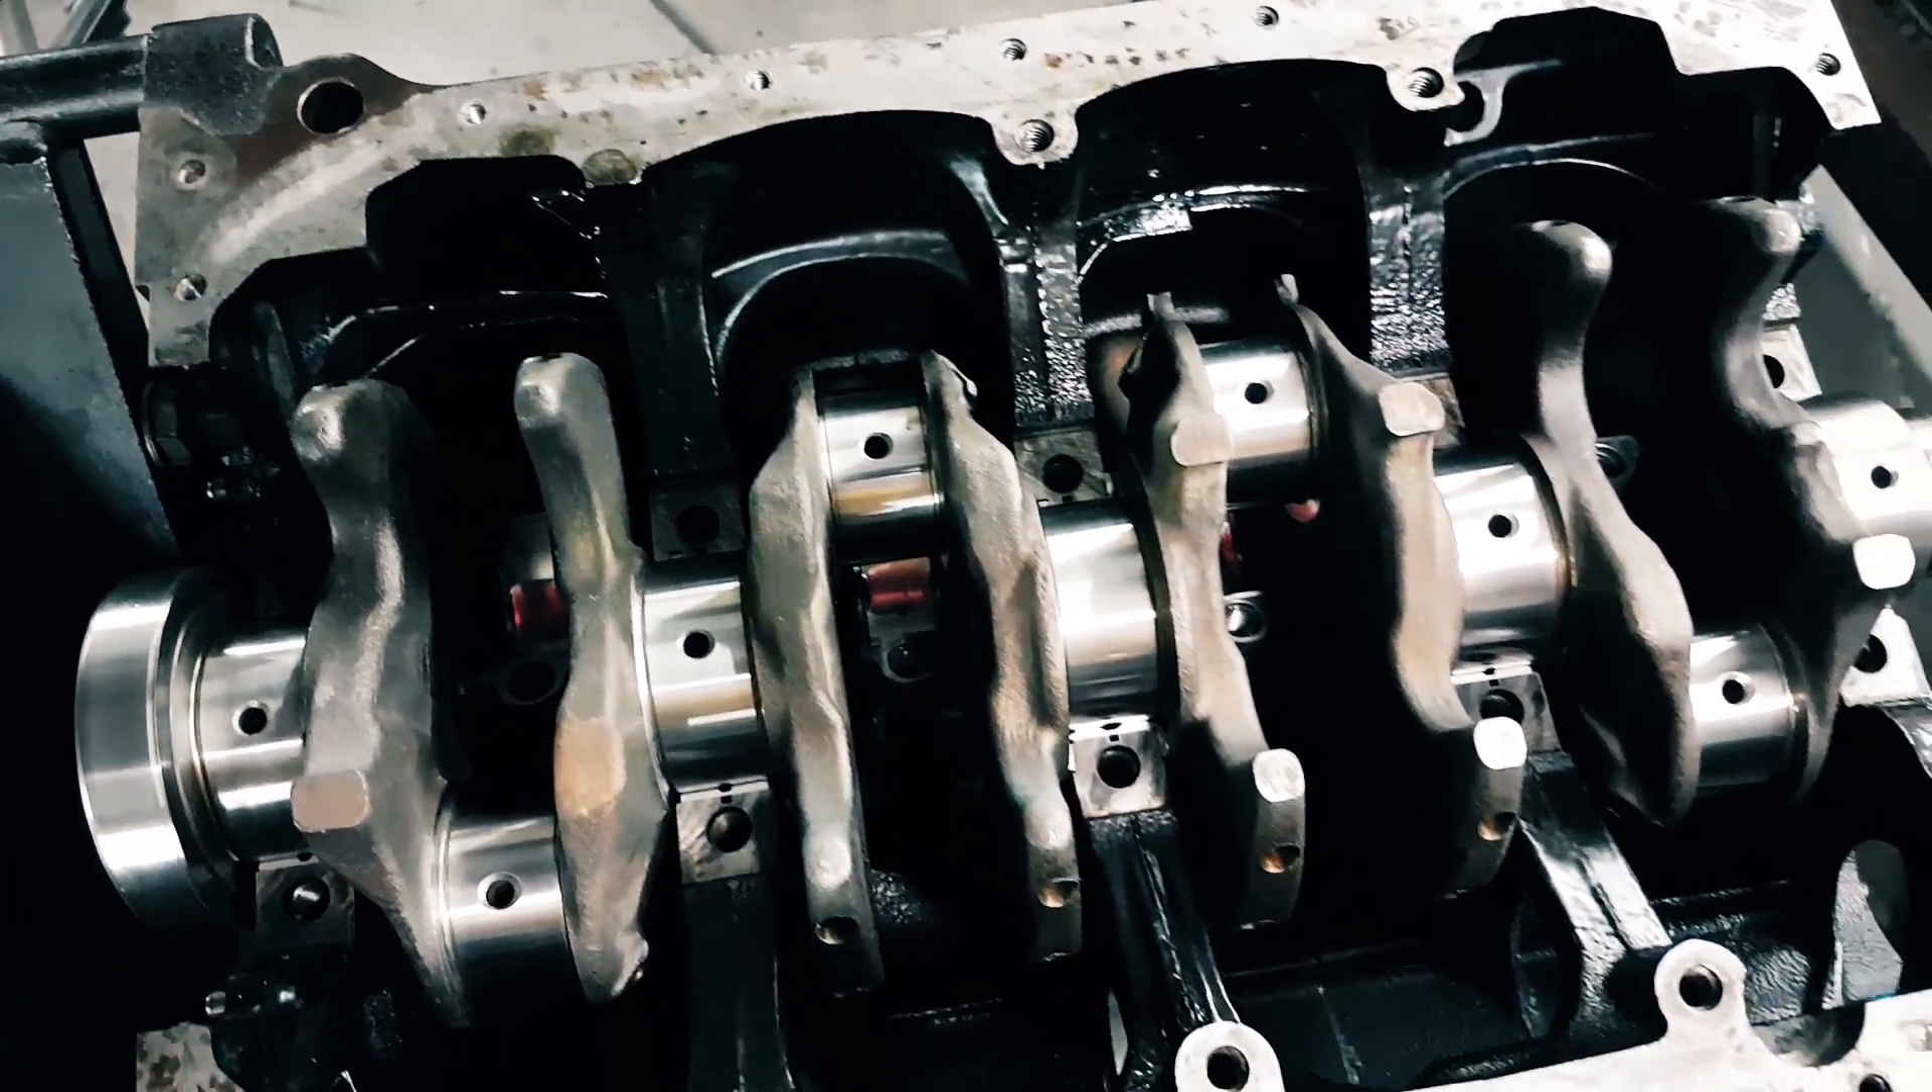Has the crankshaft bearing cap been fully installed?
No.